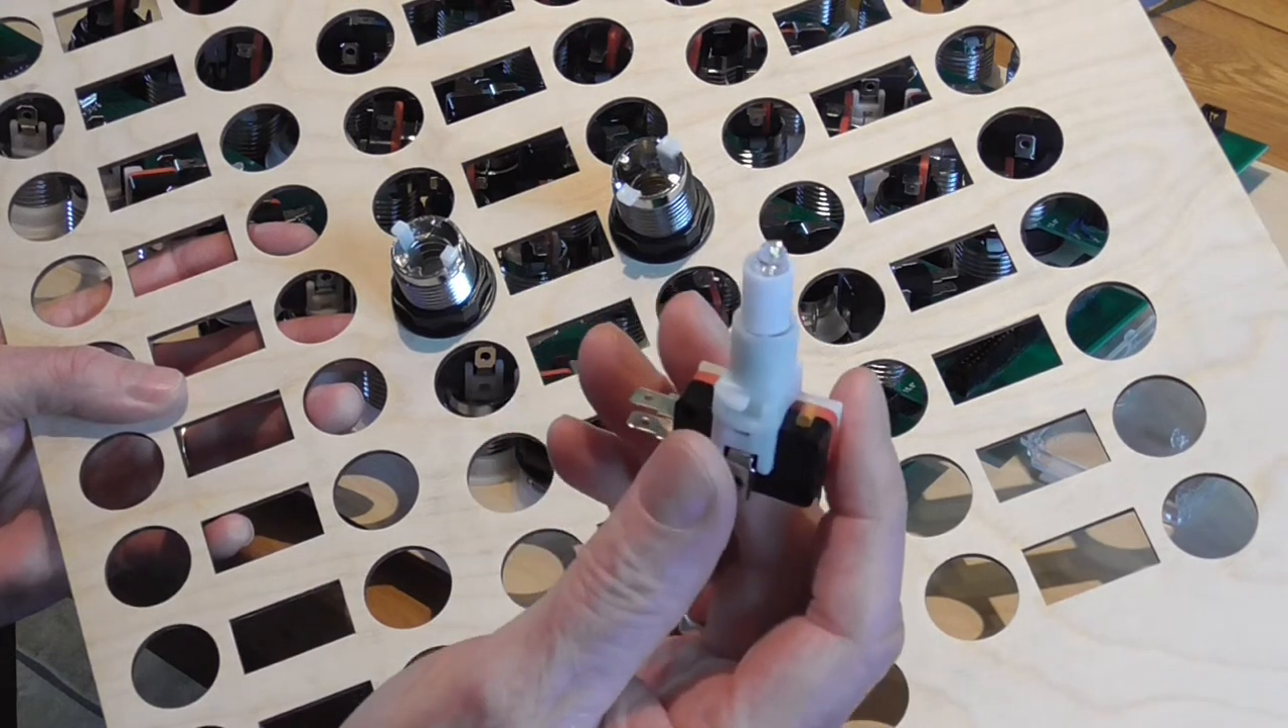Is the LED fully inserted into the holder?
Yes.